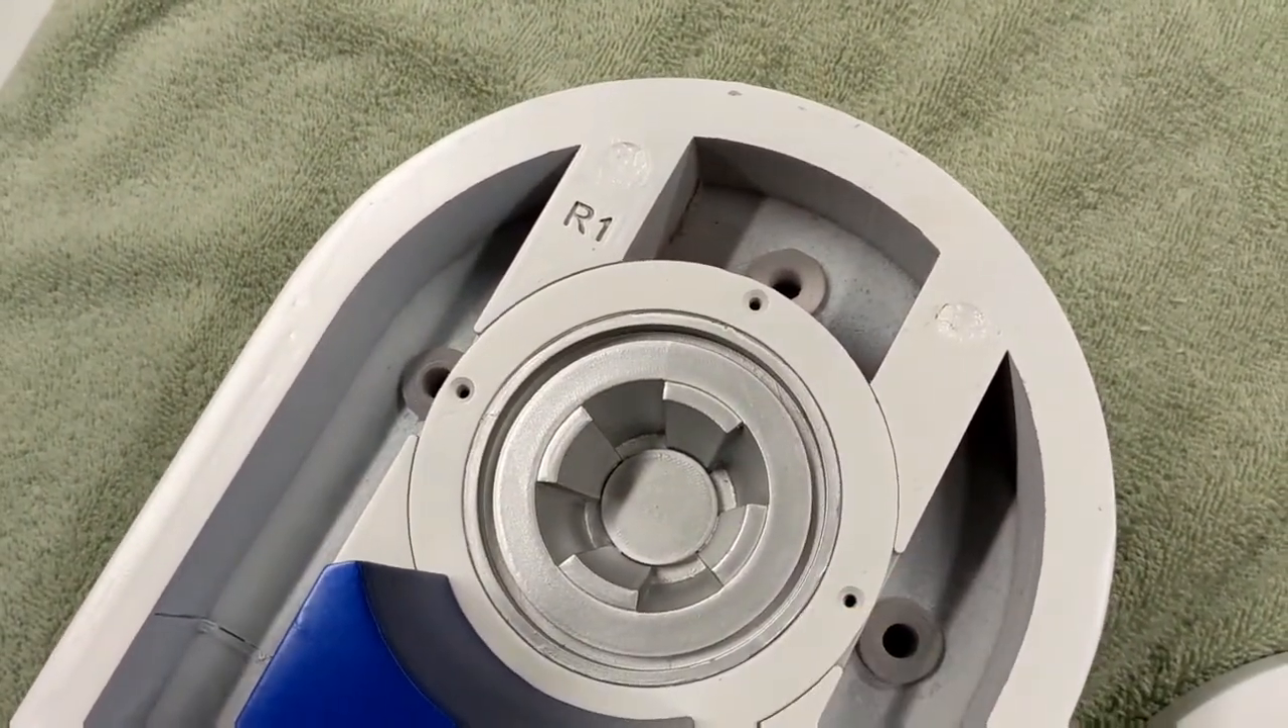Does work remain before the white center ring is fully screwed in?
Yes.